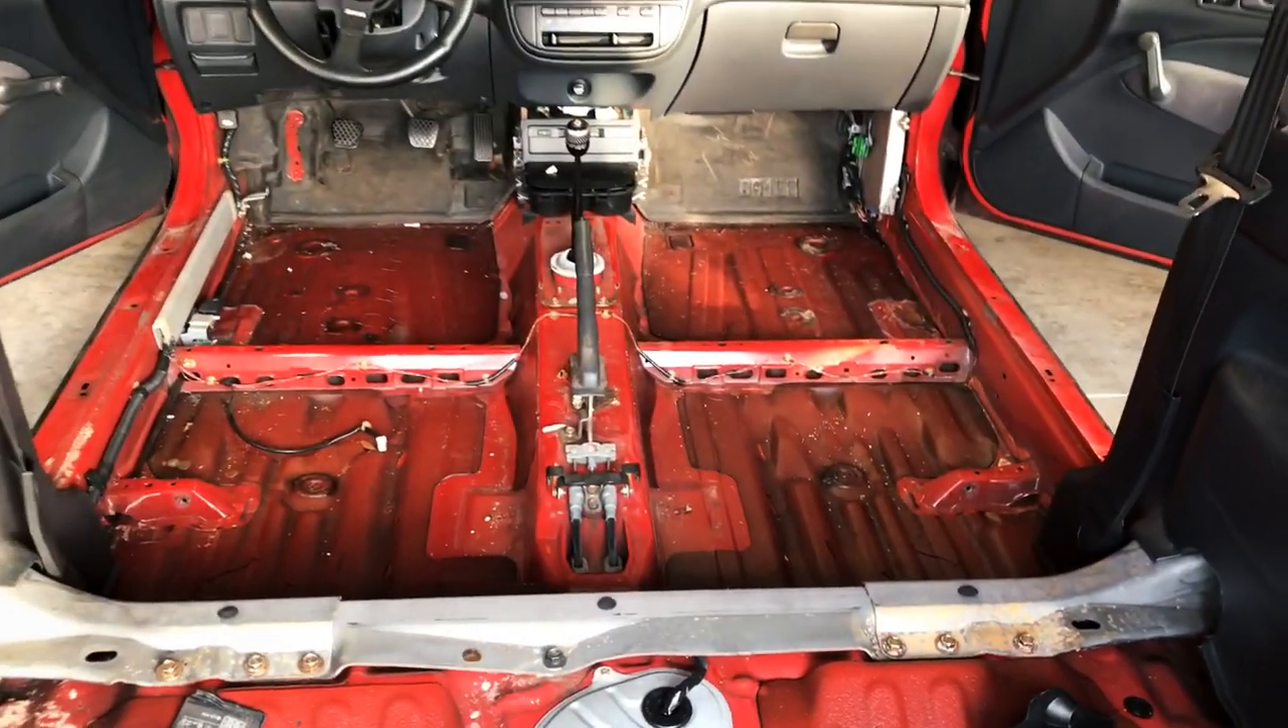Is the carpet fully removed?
Yes.